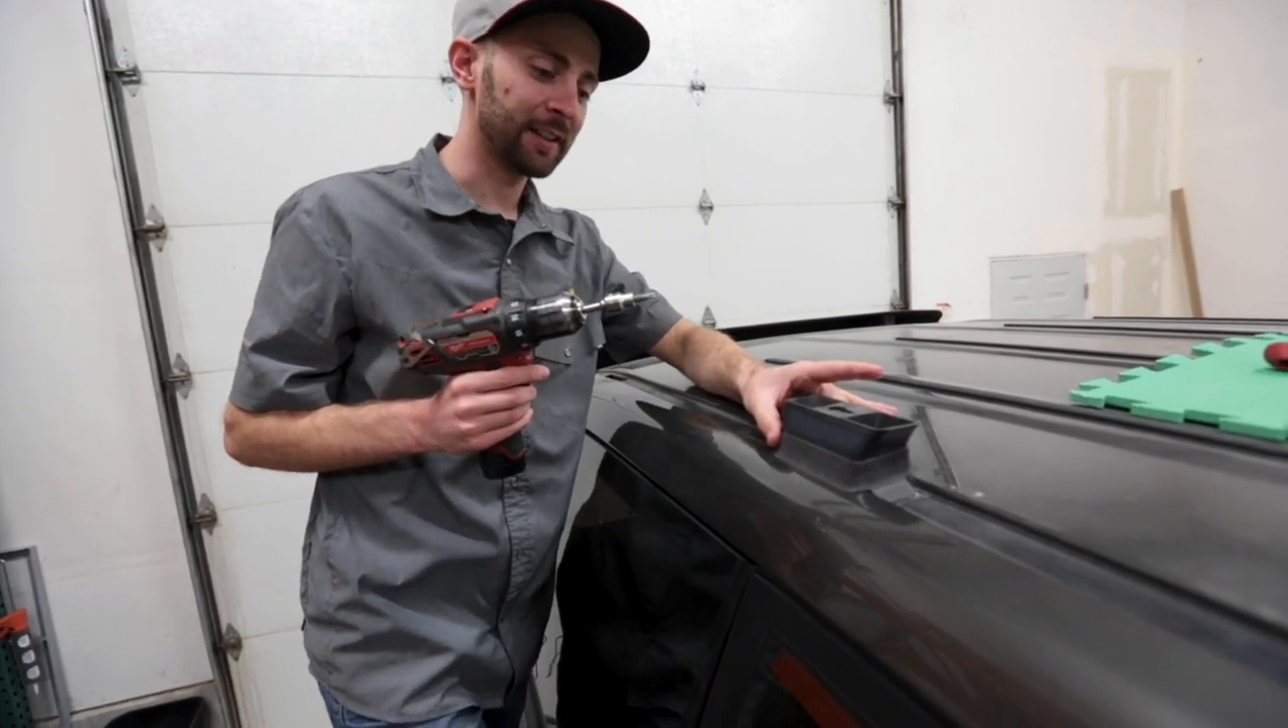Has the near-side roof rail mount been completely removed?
No.